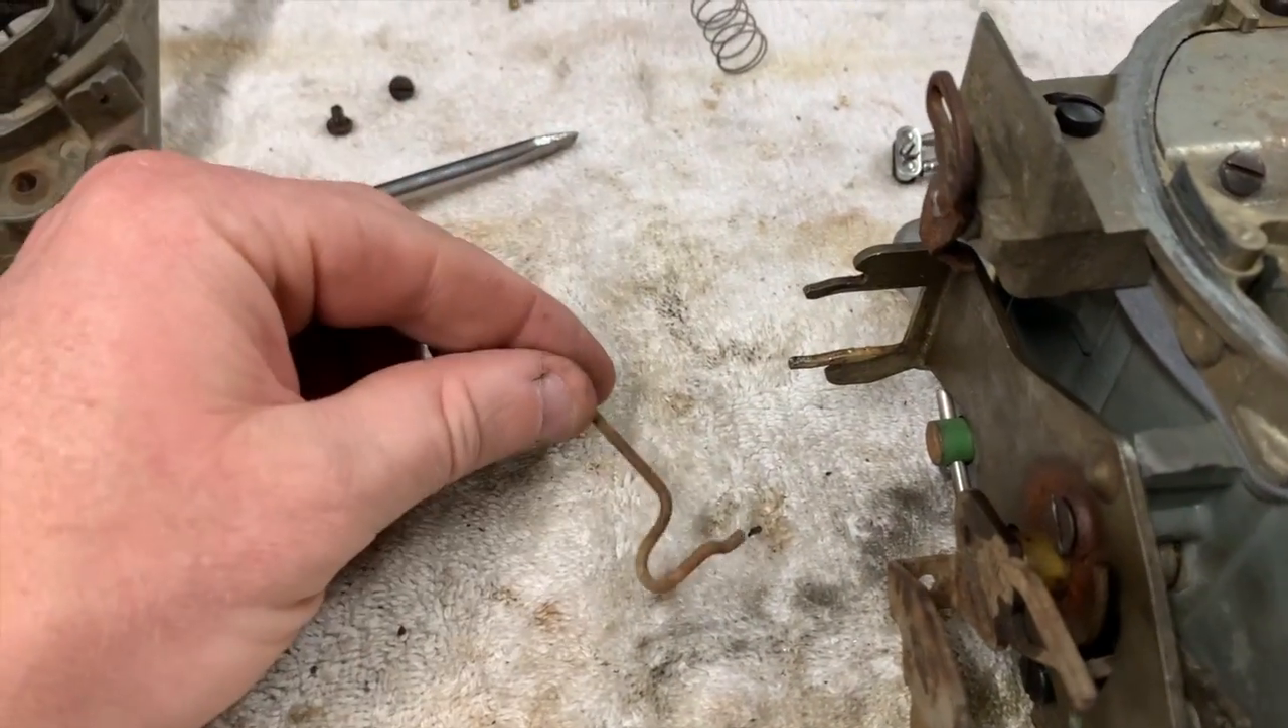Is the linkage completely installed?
No.